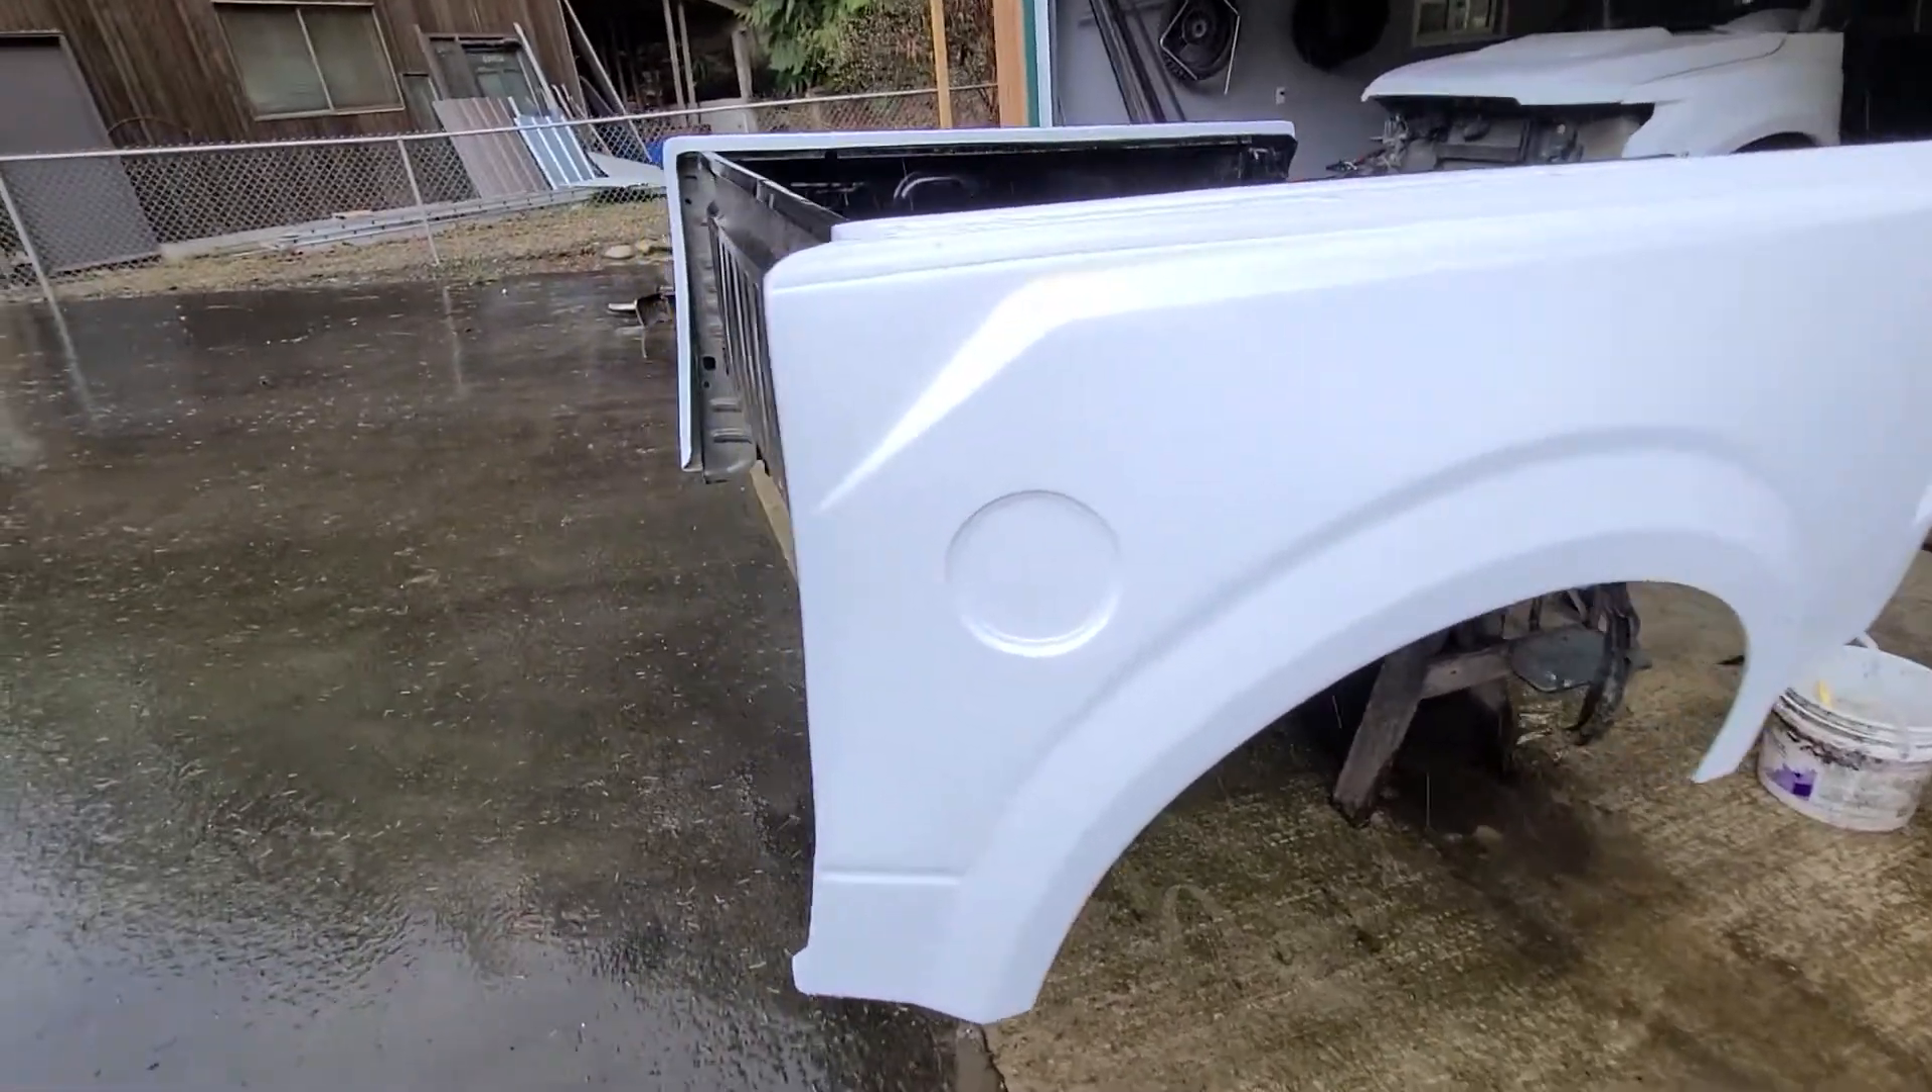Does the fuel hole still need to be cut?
Yes.